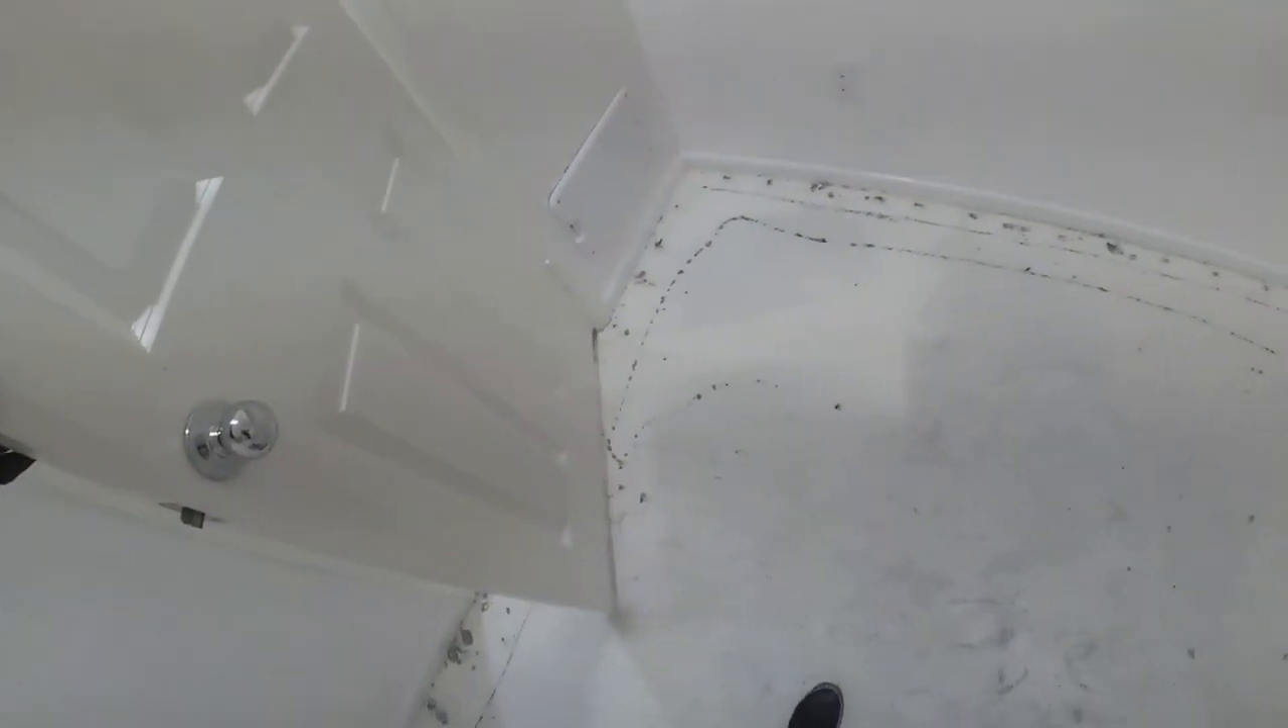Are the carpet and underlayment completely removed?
Yes.